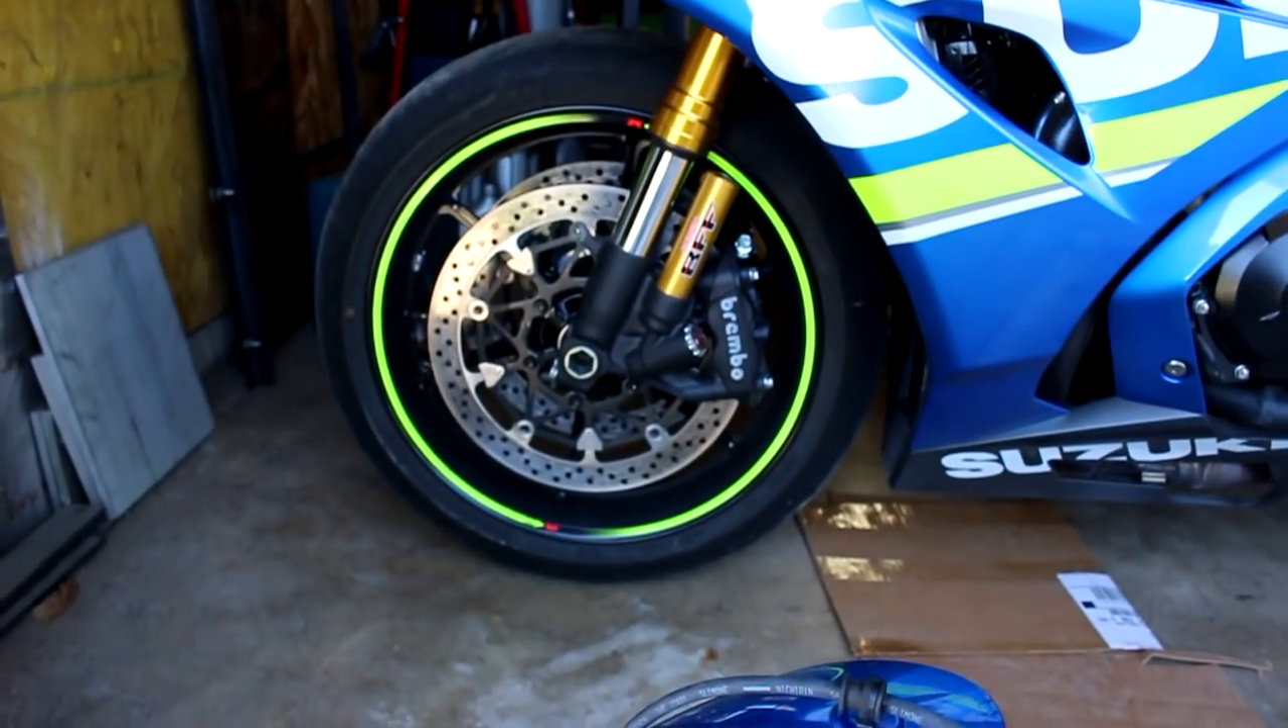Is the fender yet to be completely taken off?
No.